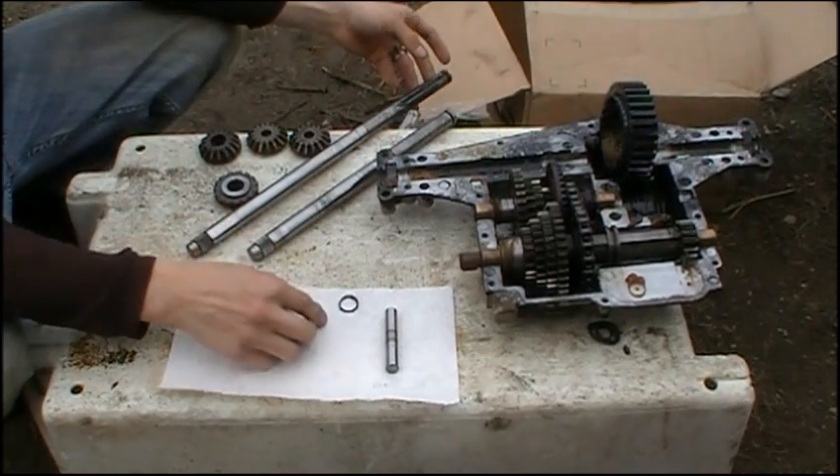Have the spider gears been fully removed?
Yes.